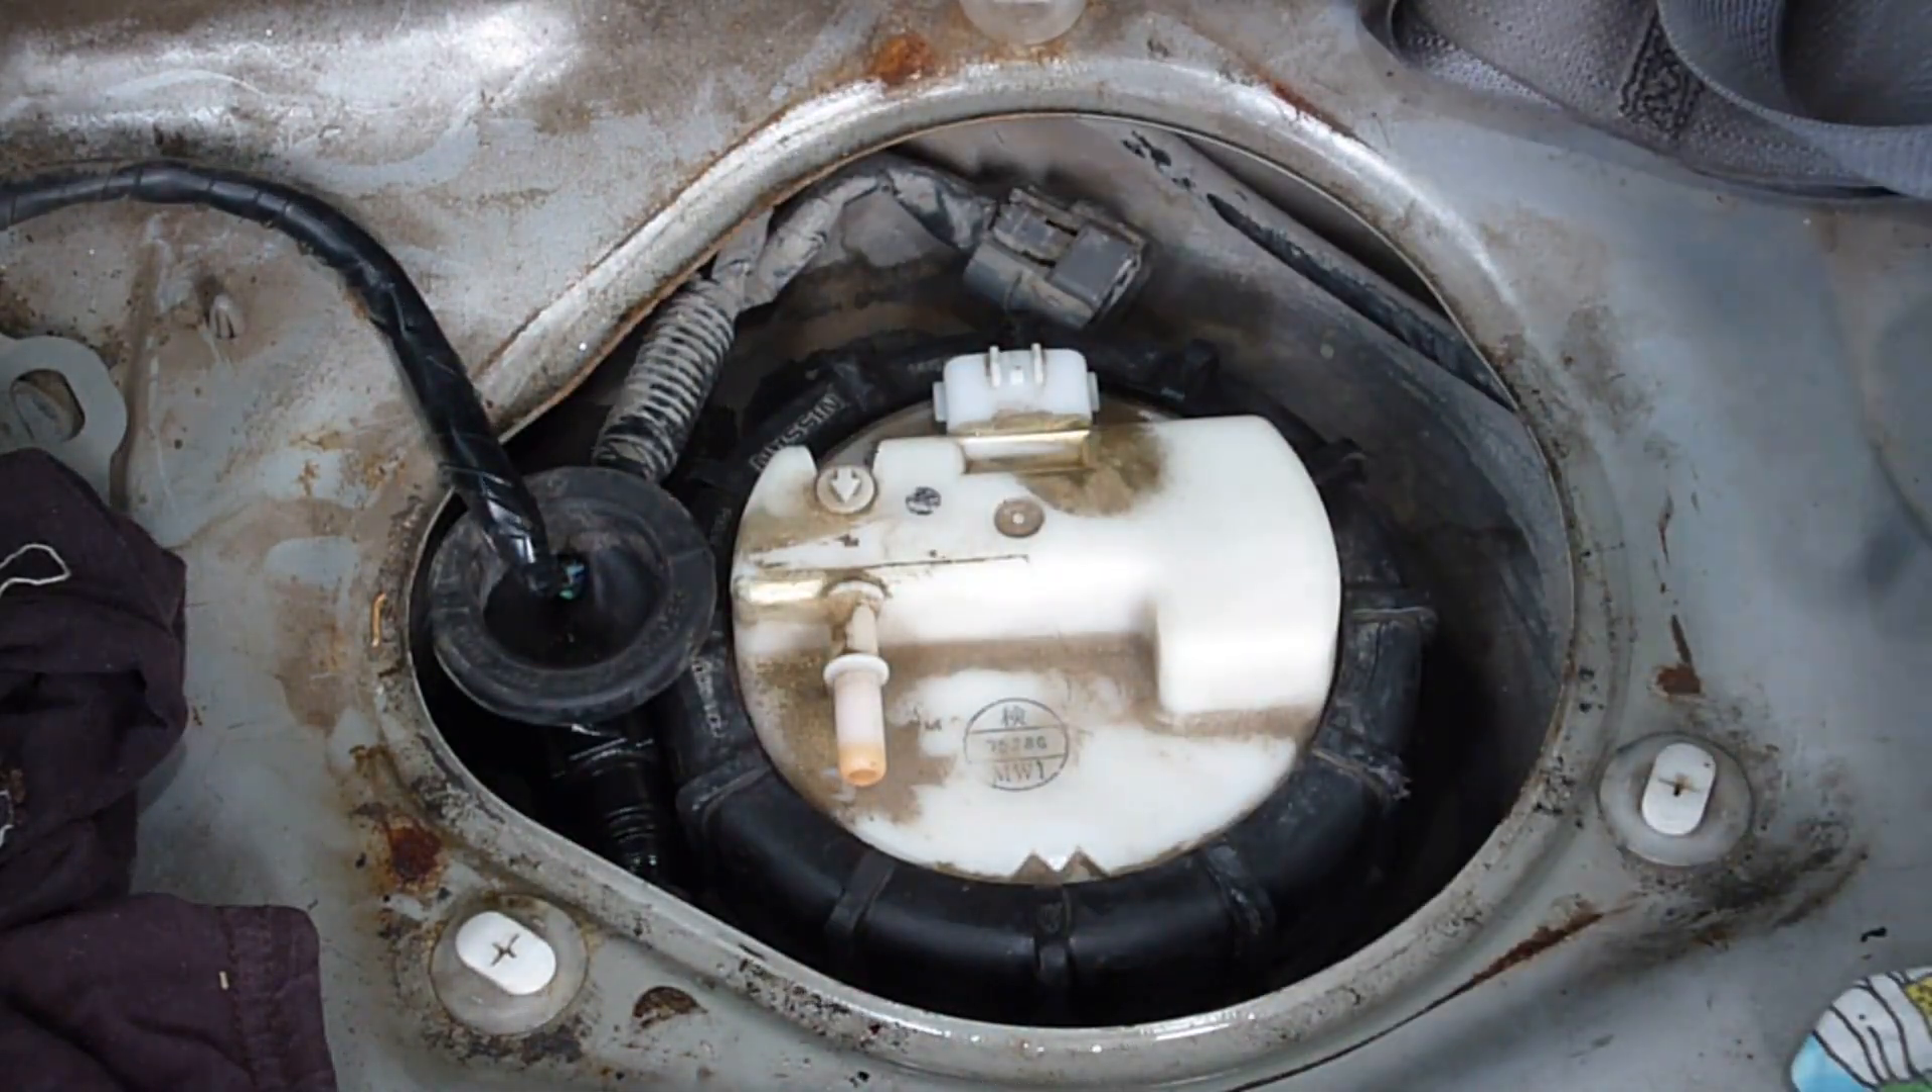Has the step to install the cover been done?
No.